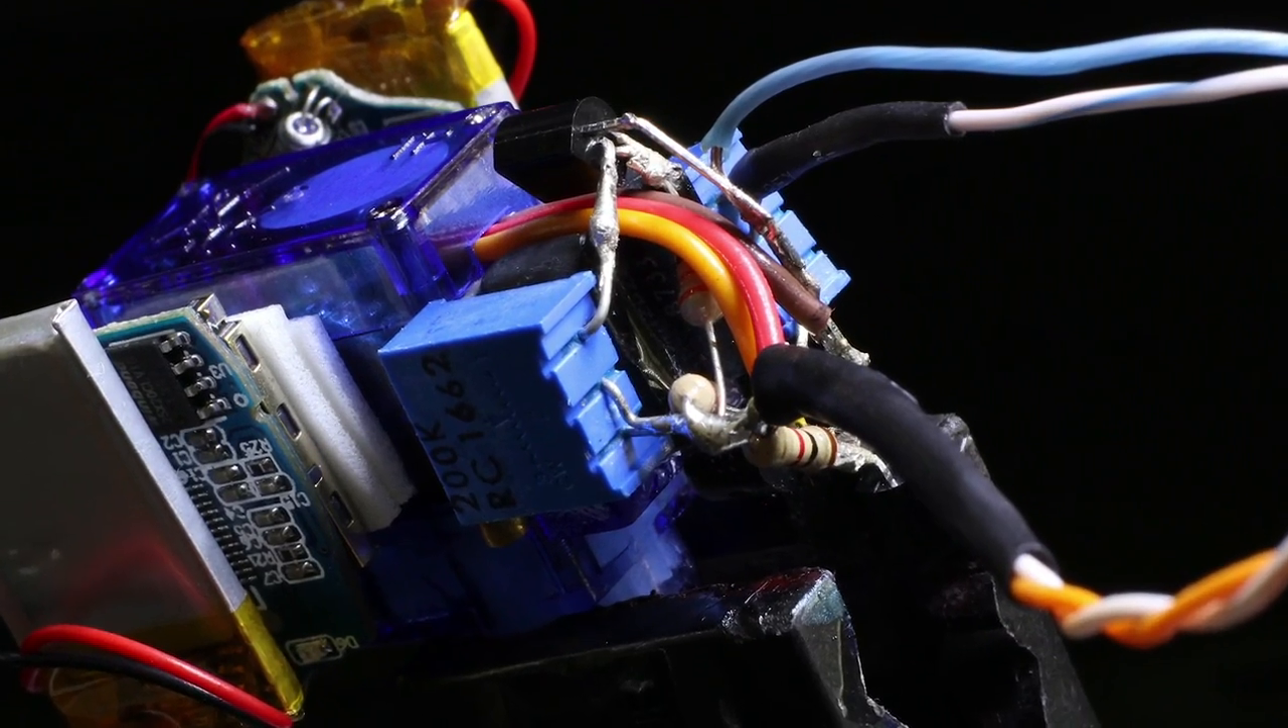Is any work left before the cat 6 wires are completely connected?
No.